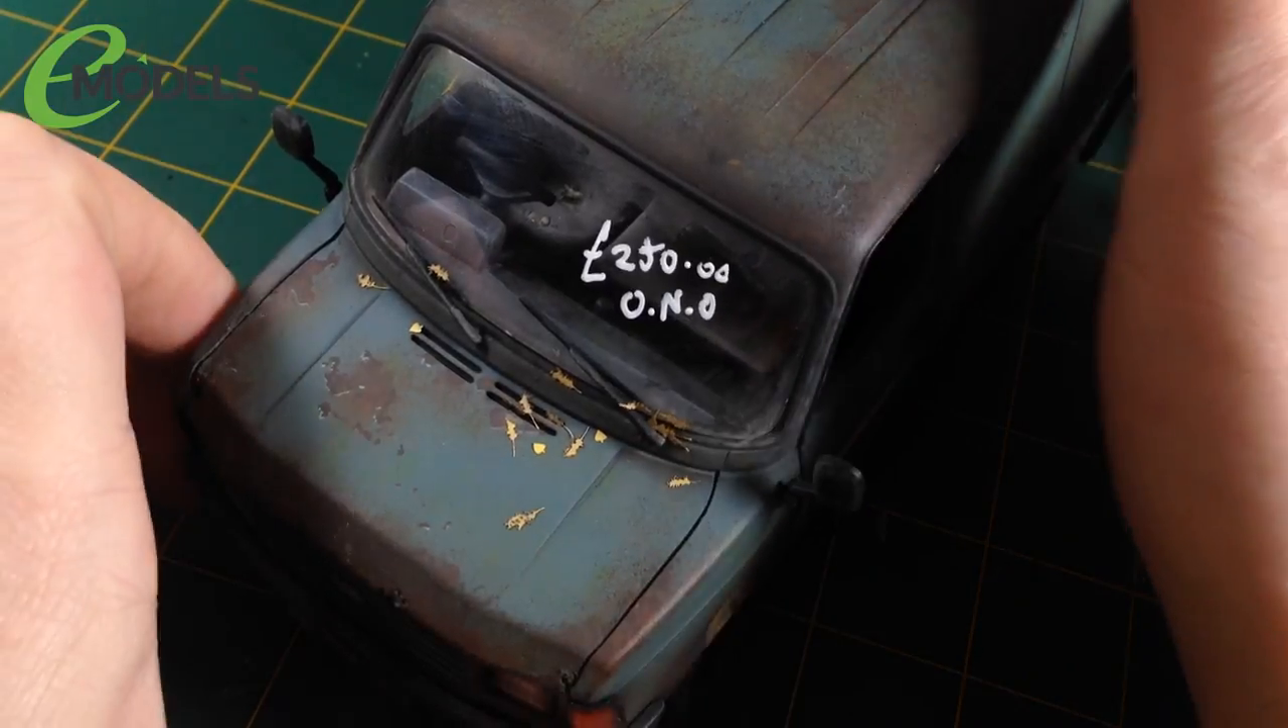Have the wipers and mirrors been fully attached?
Yes.